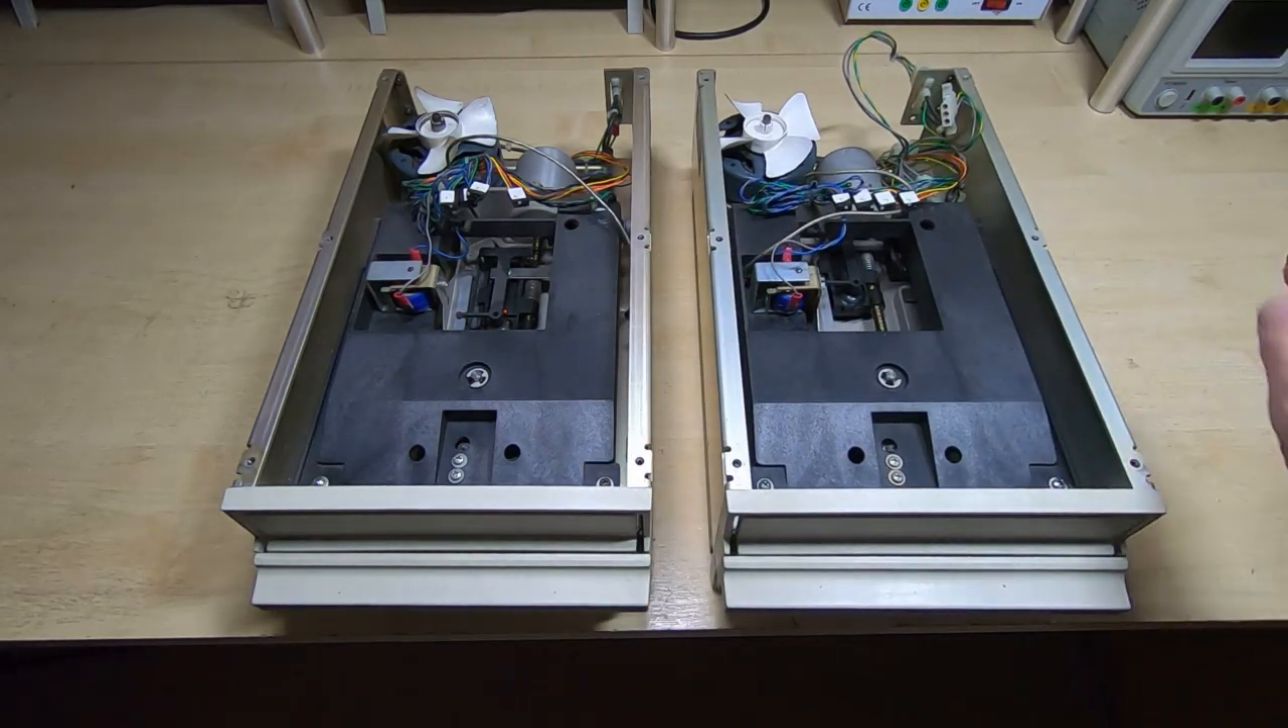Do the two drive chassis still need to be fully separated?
No.